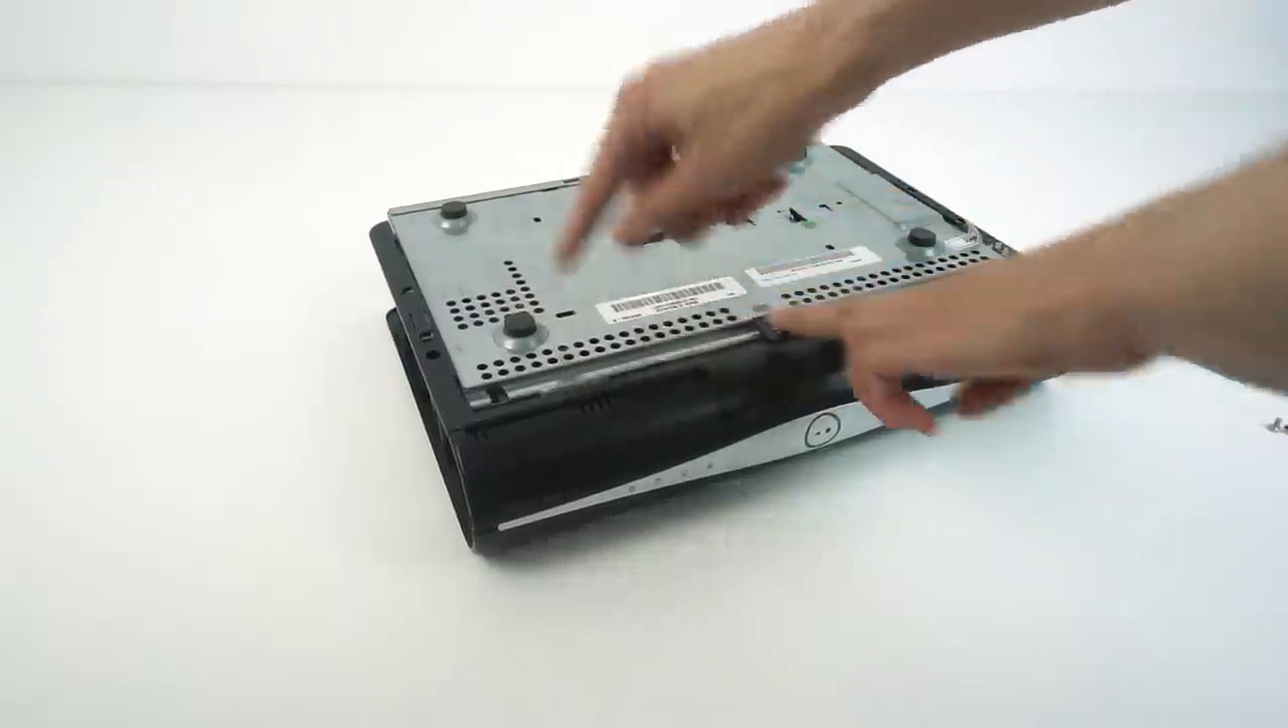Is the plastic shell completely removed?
No.